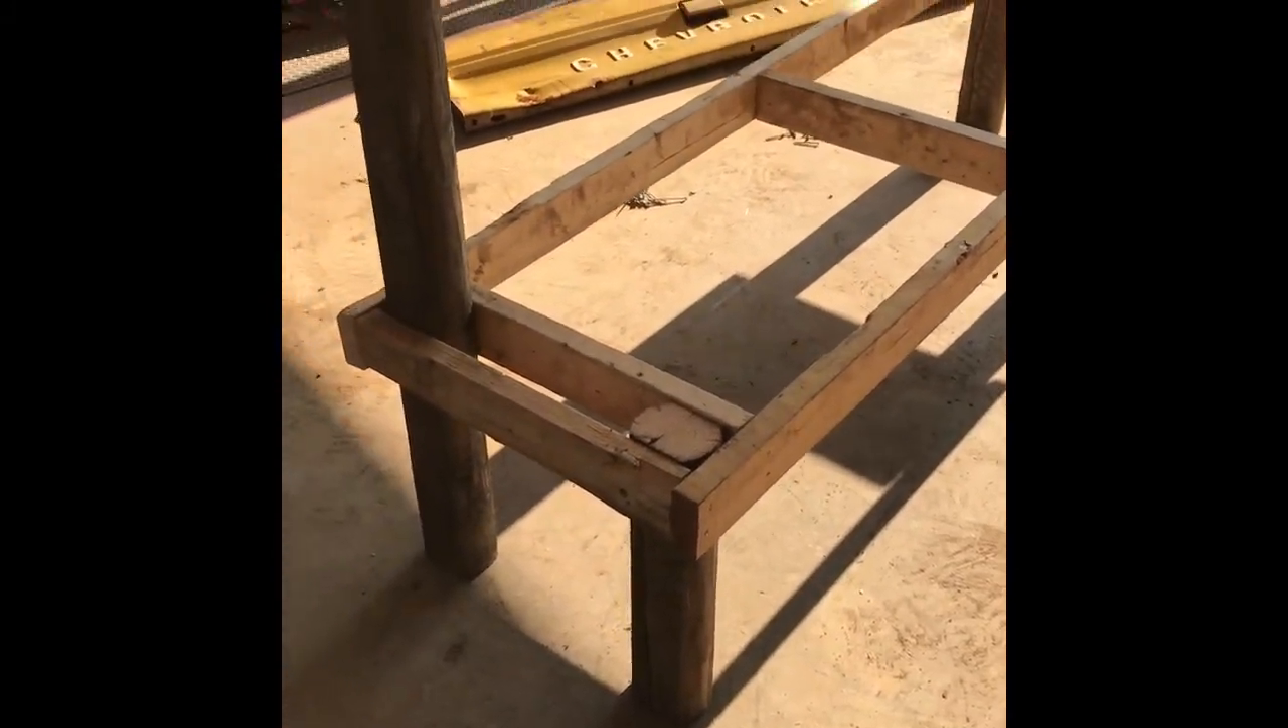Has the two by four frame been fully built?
Yes.